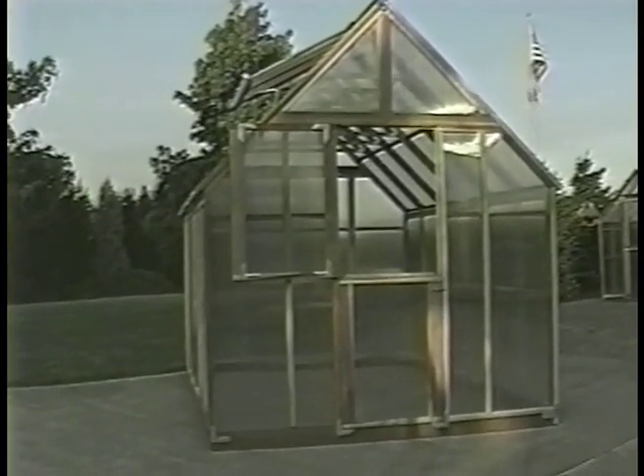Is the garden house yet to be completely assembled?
No.